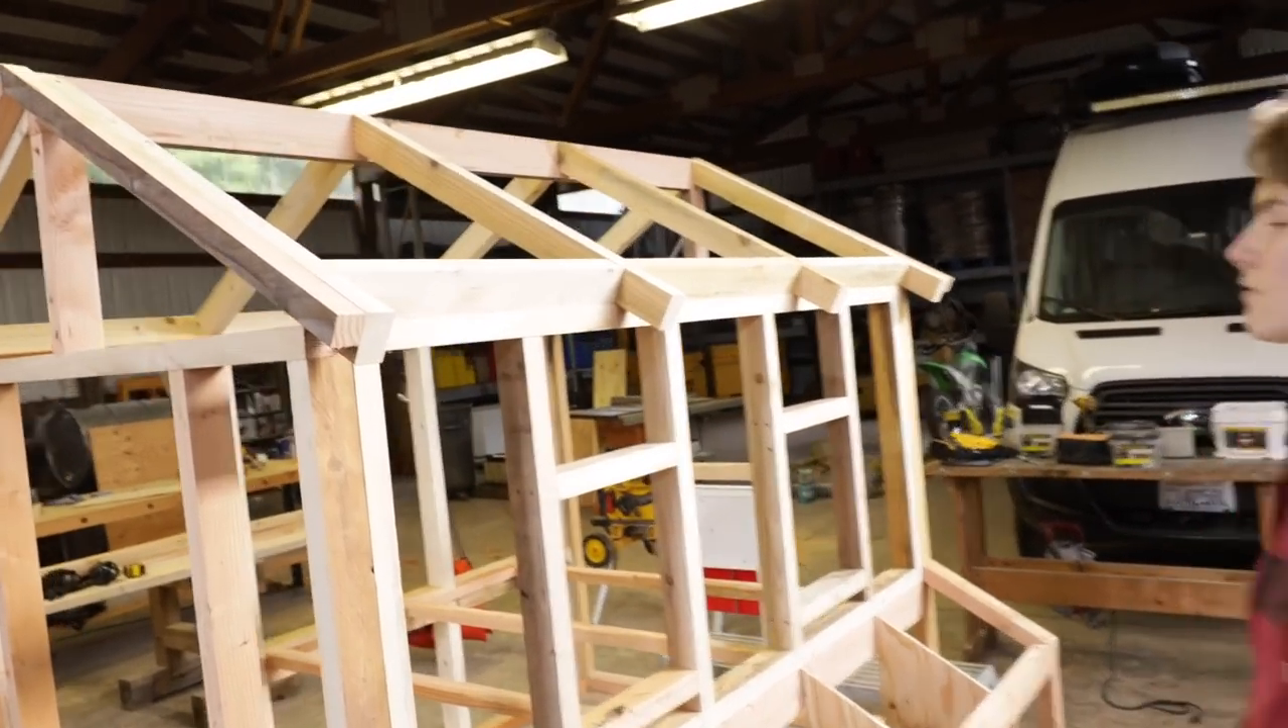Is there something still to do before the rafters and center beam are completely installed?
No.